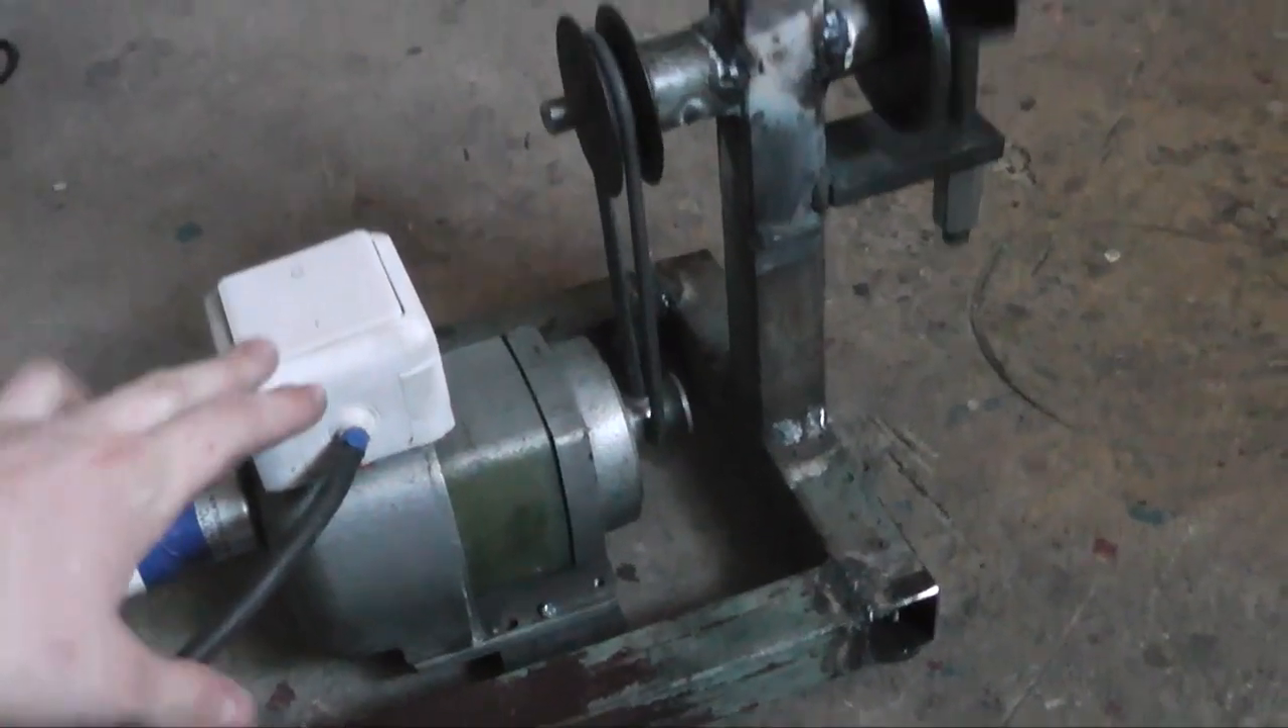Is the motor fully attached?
Yes.